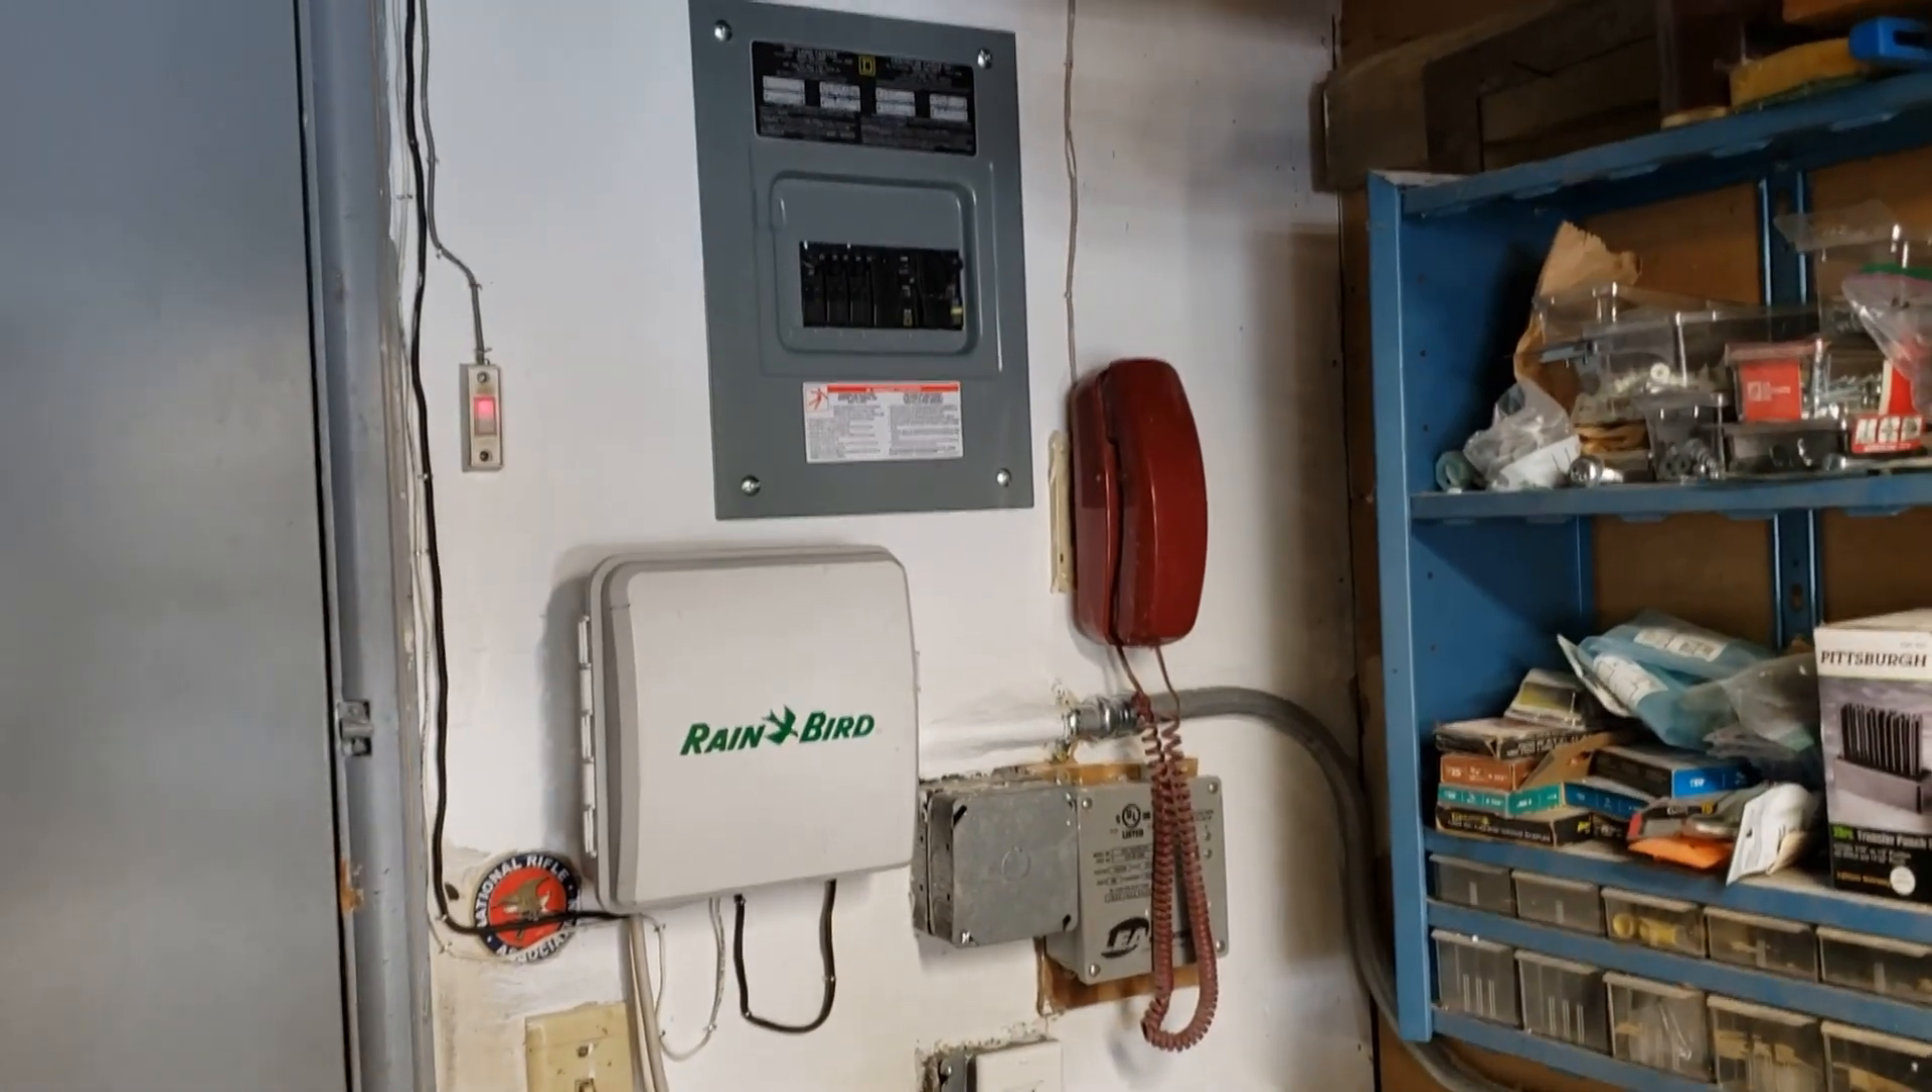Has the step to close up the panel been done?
Yes.